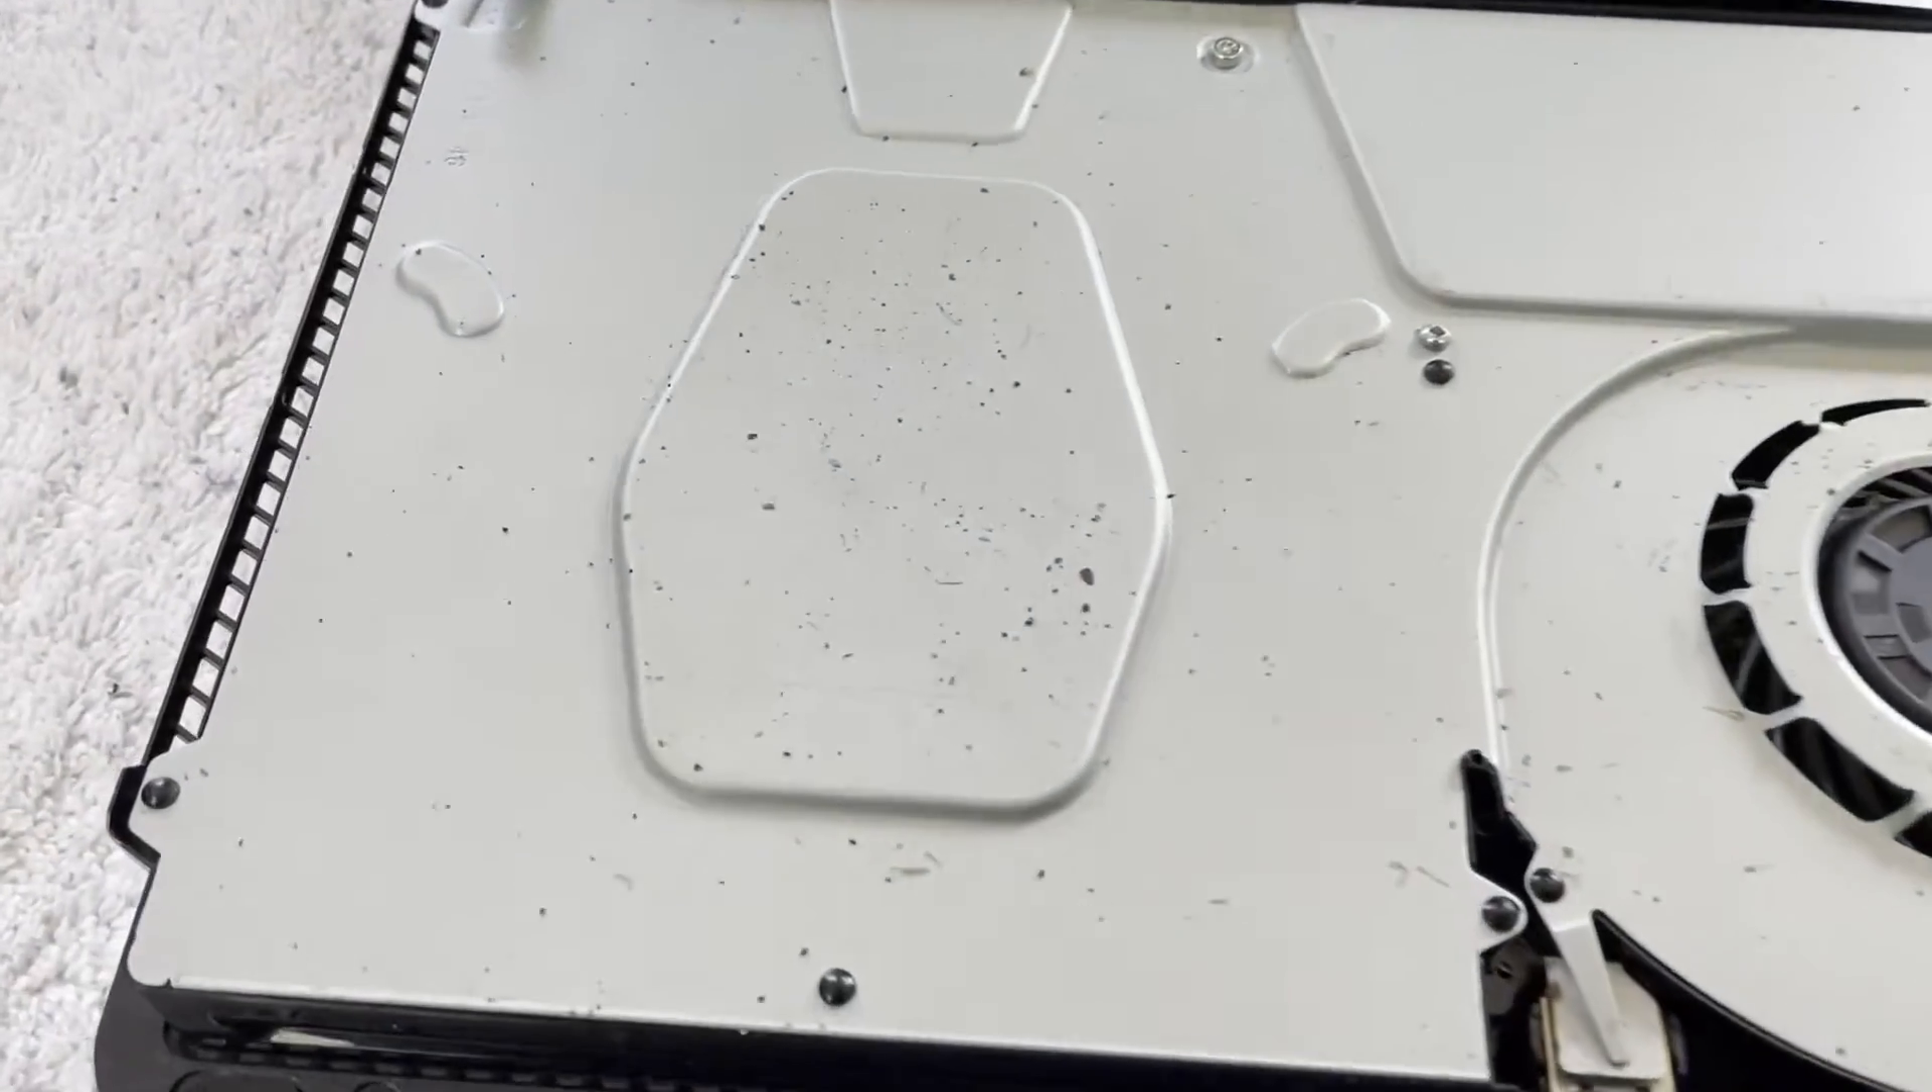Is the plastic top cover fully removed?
Yes.